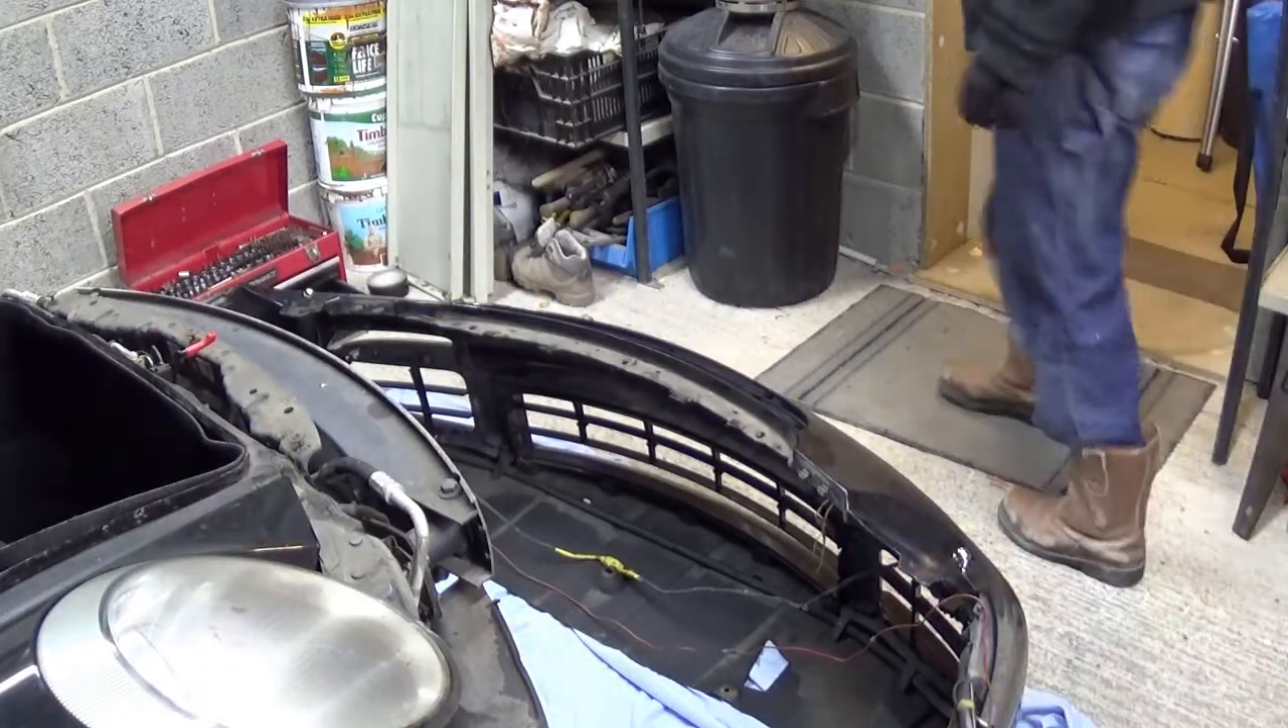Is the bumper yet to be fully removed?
No.